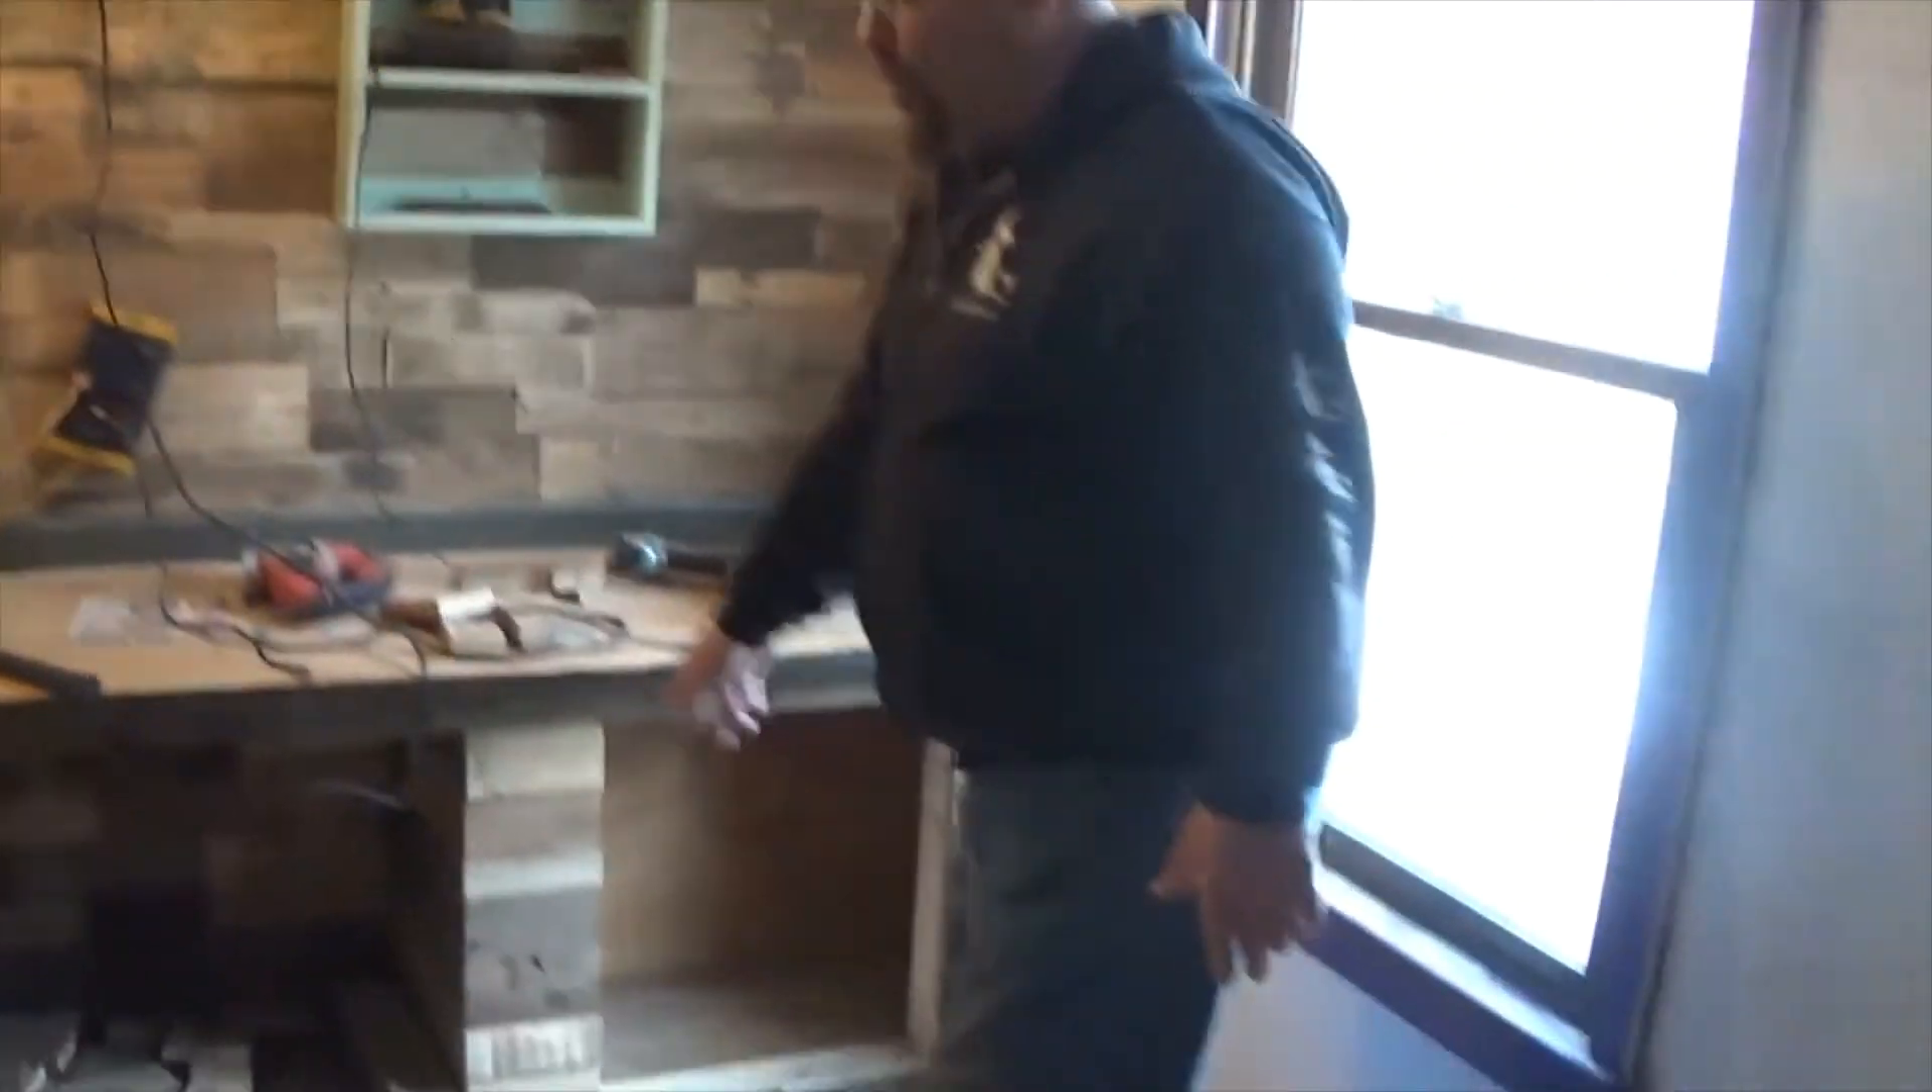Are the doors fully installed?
No.